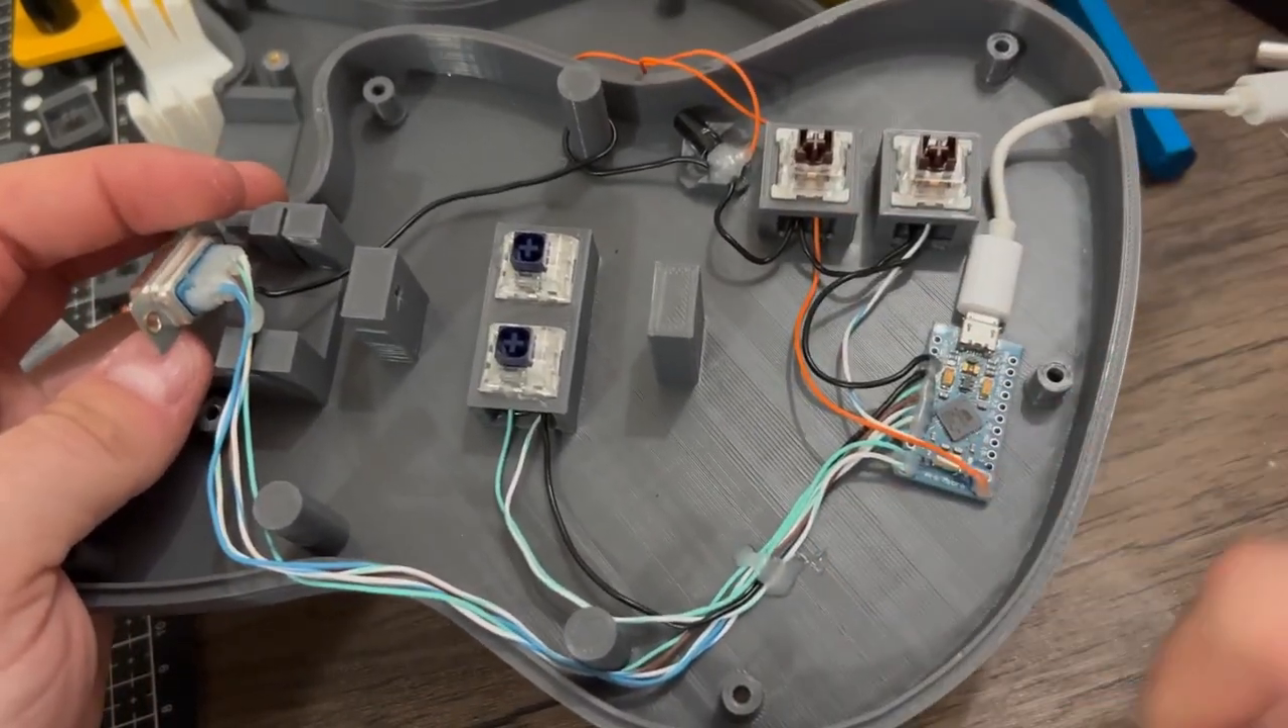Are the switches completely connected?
Yes.